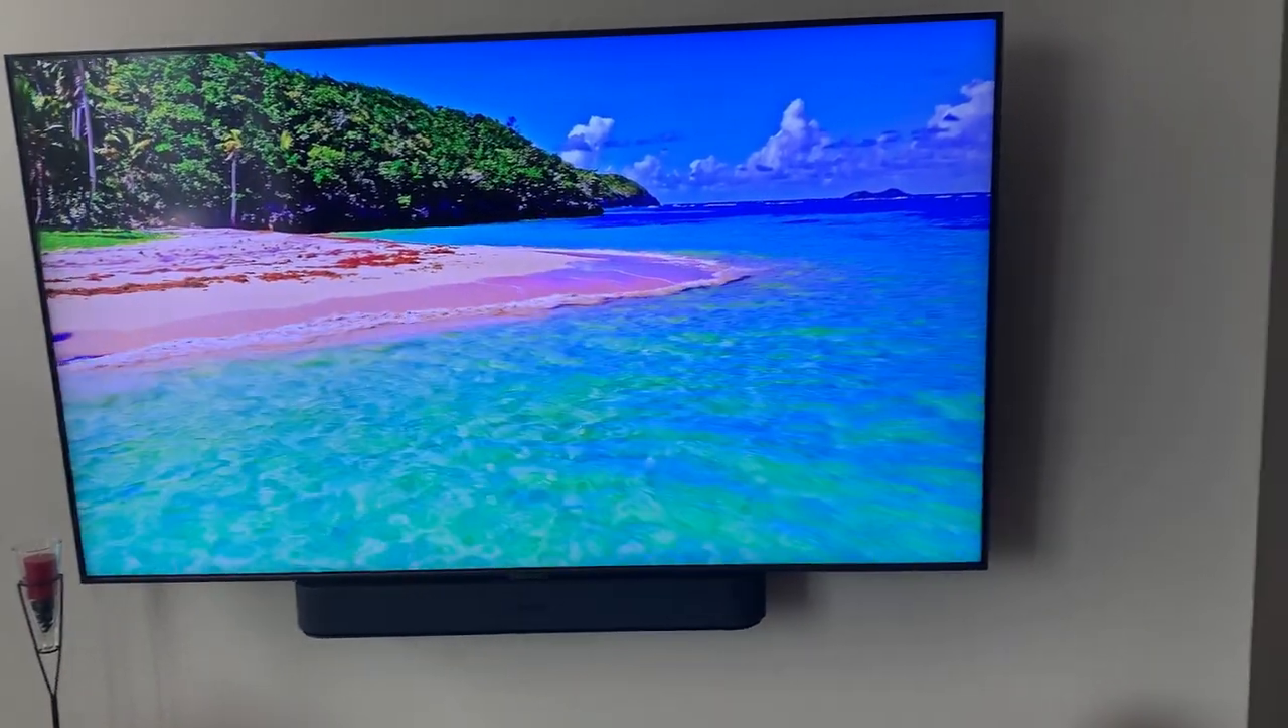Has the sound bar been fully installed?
Yes.